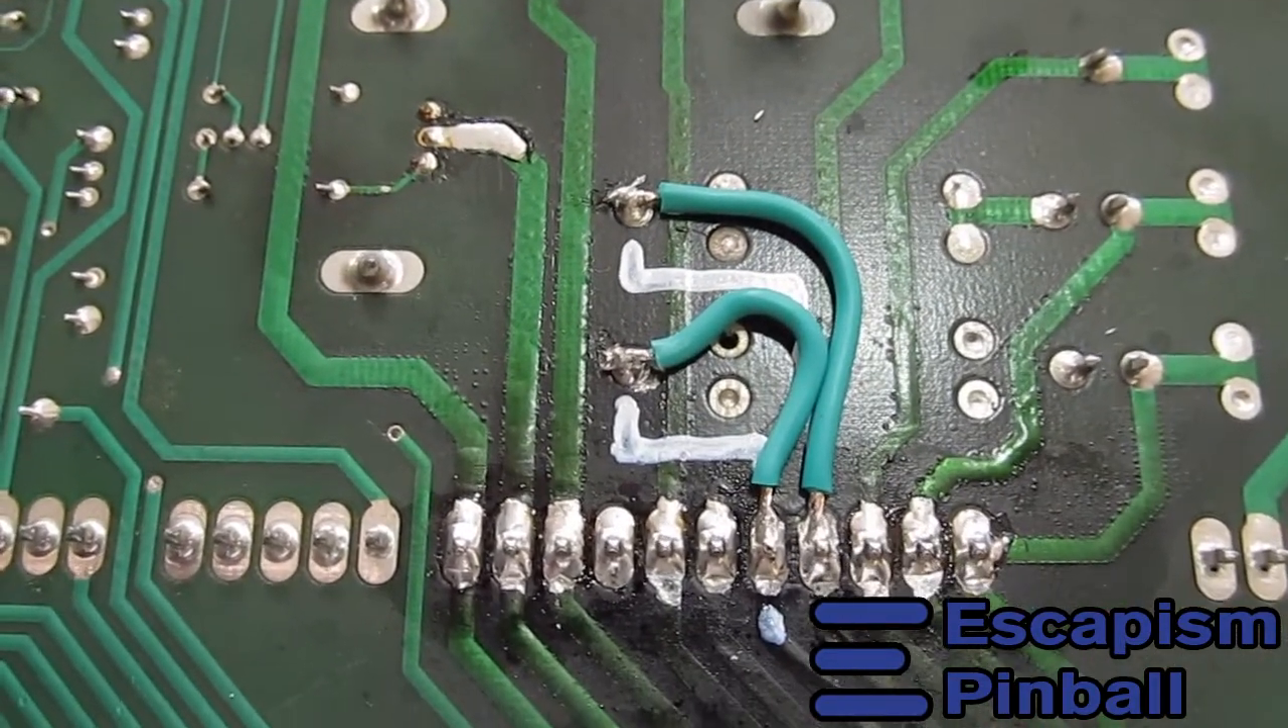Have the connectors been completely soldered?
Yes.